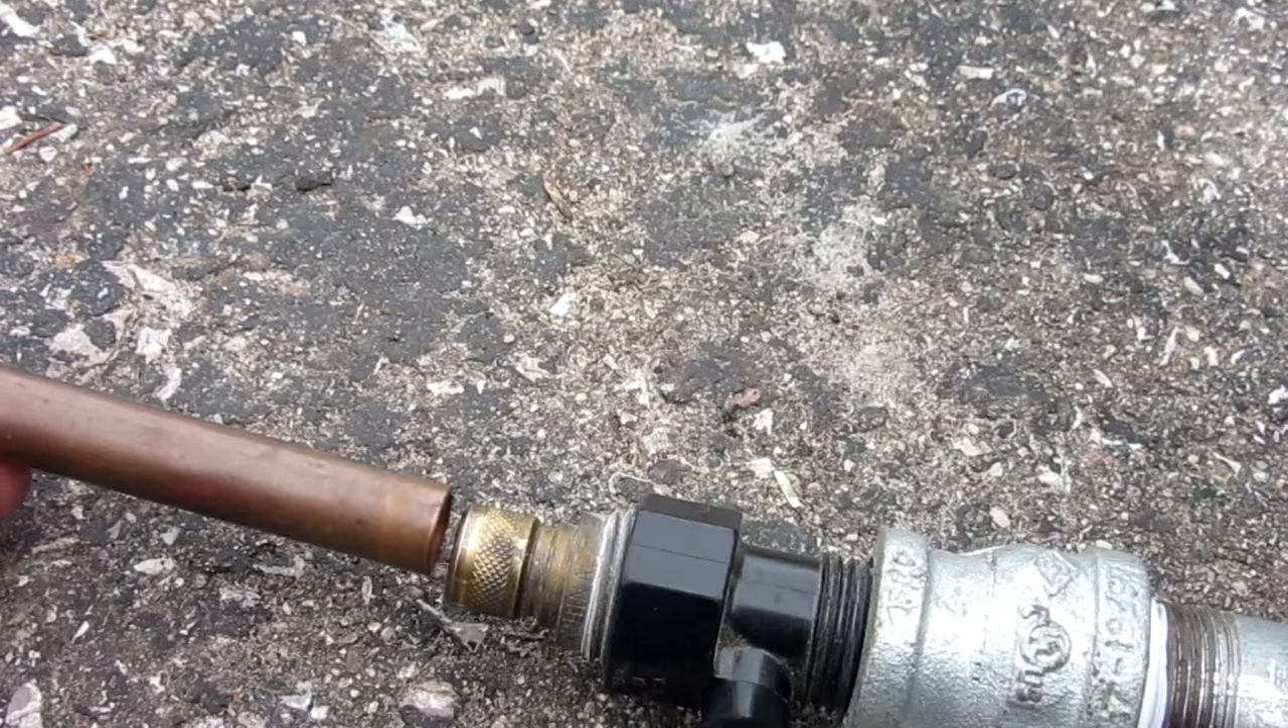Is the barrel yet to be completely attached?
Yes.